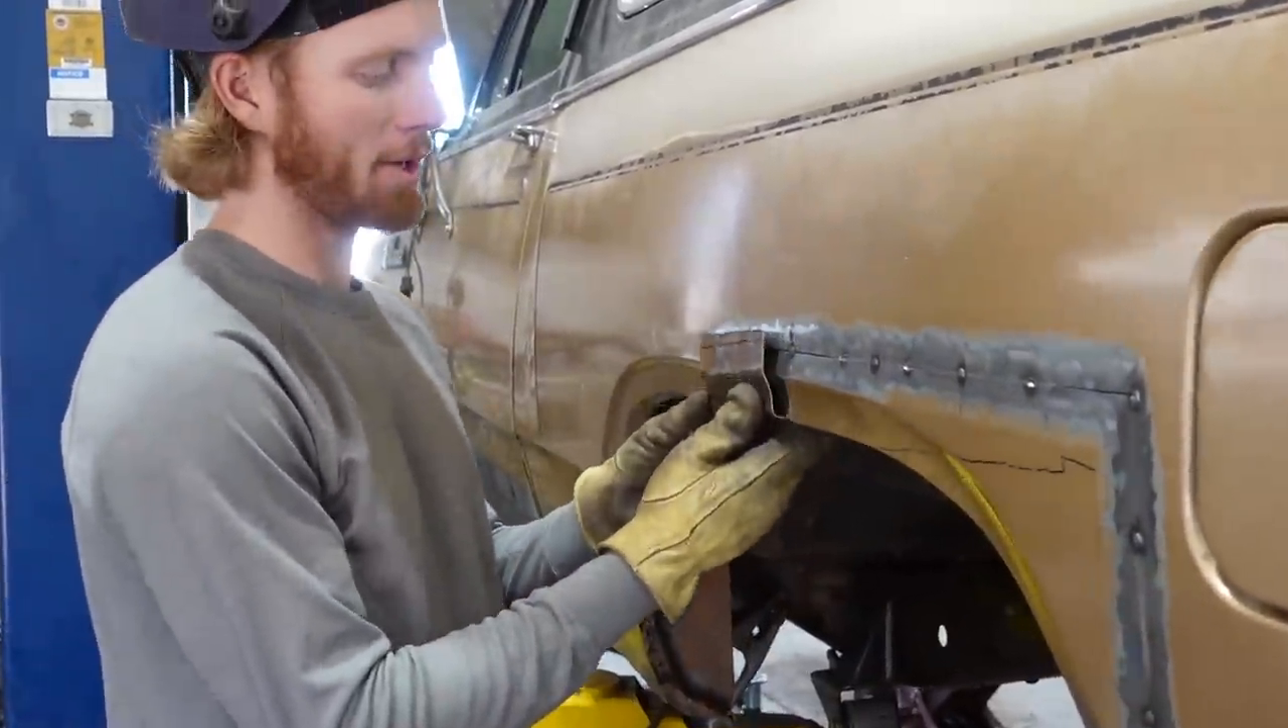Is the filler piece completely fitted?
No.